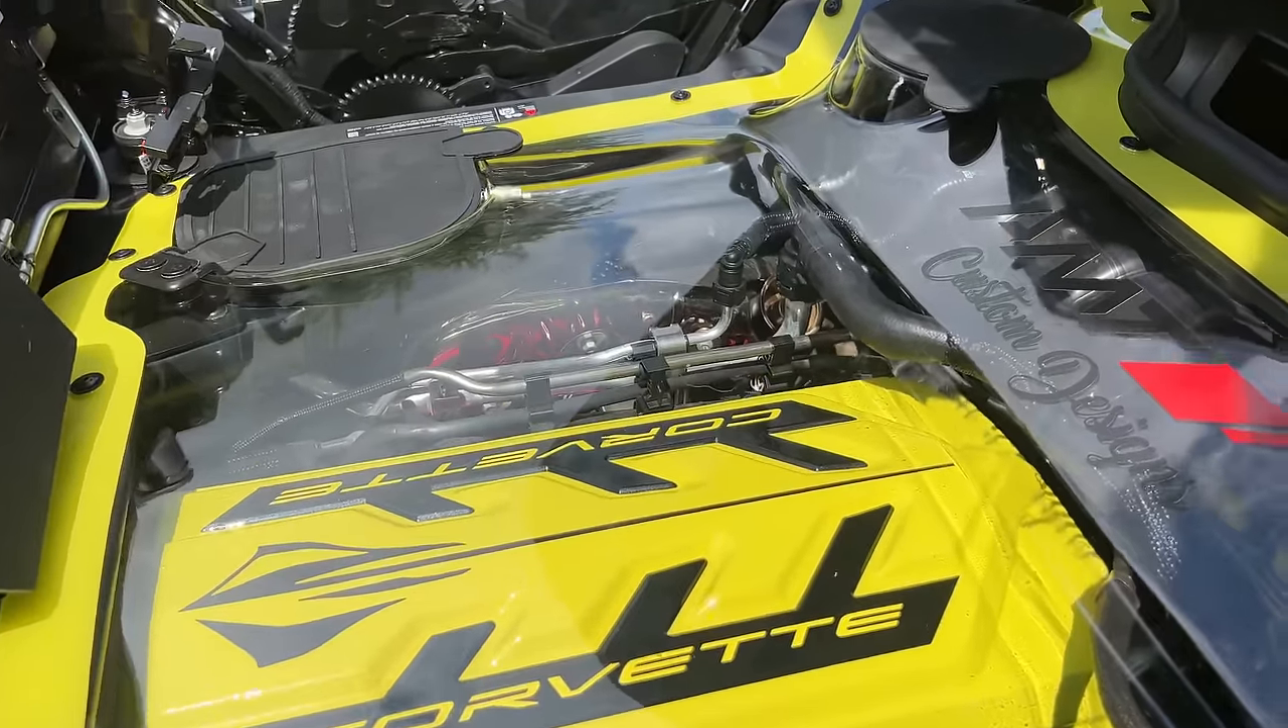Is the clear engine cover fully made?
Yes.